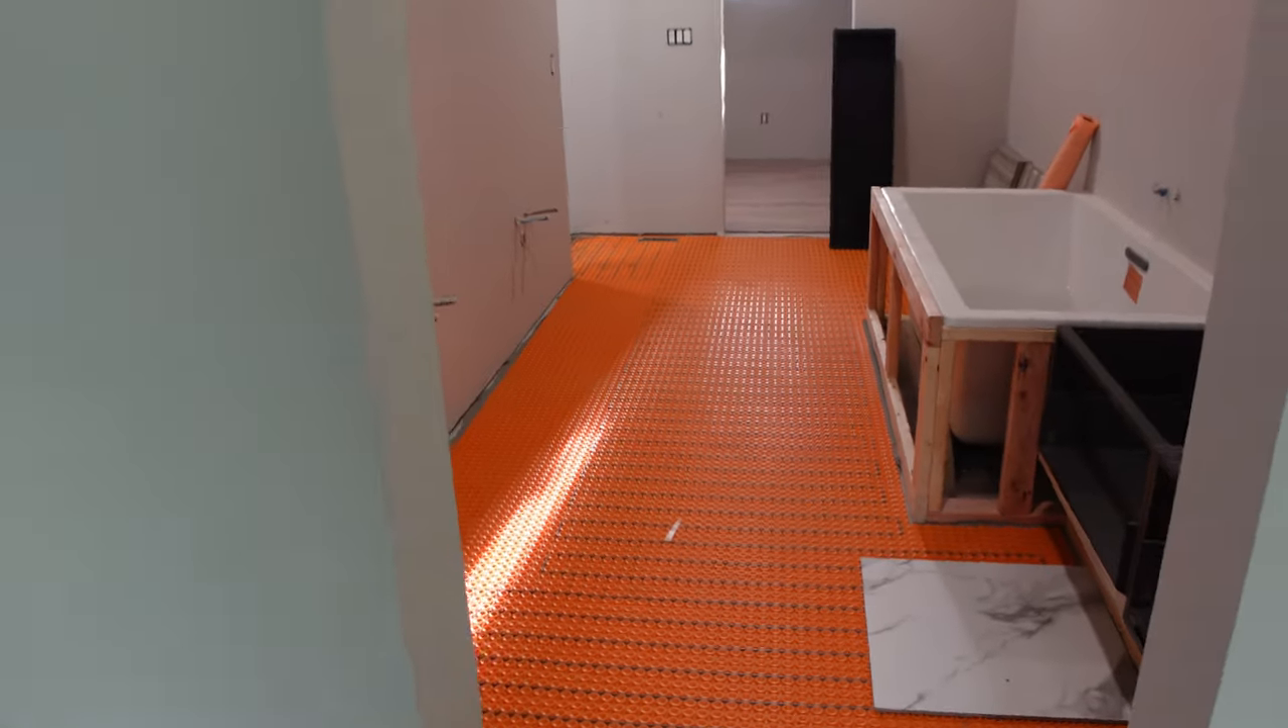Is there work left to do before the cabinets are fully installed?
Yes.